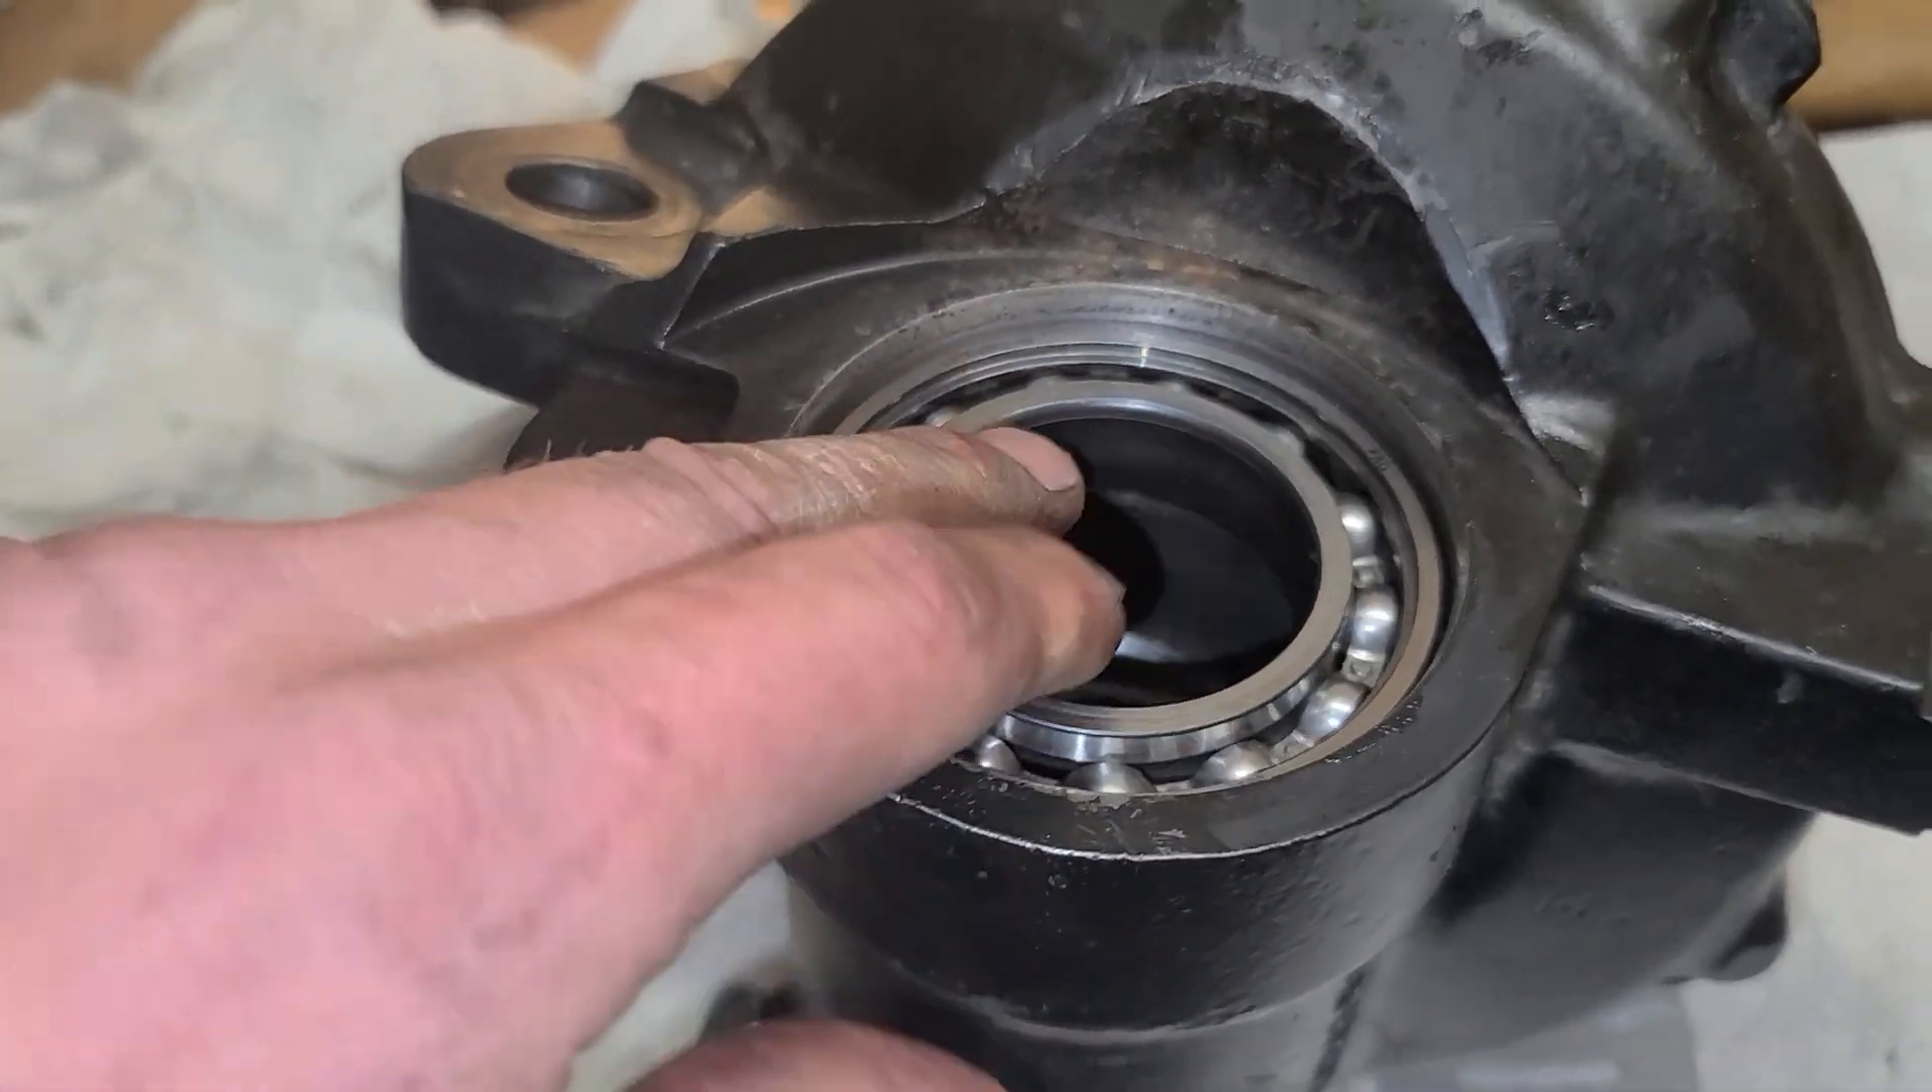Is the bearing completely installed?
Yes.